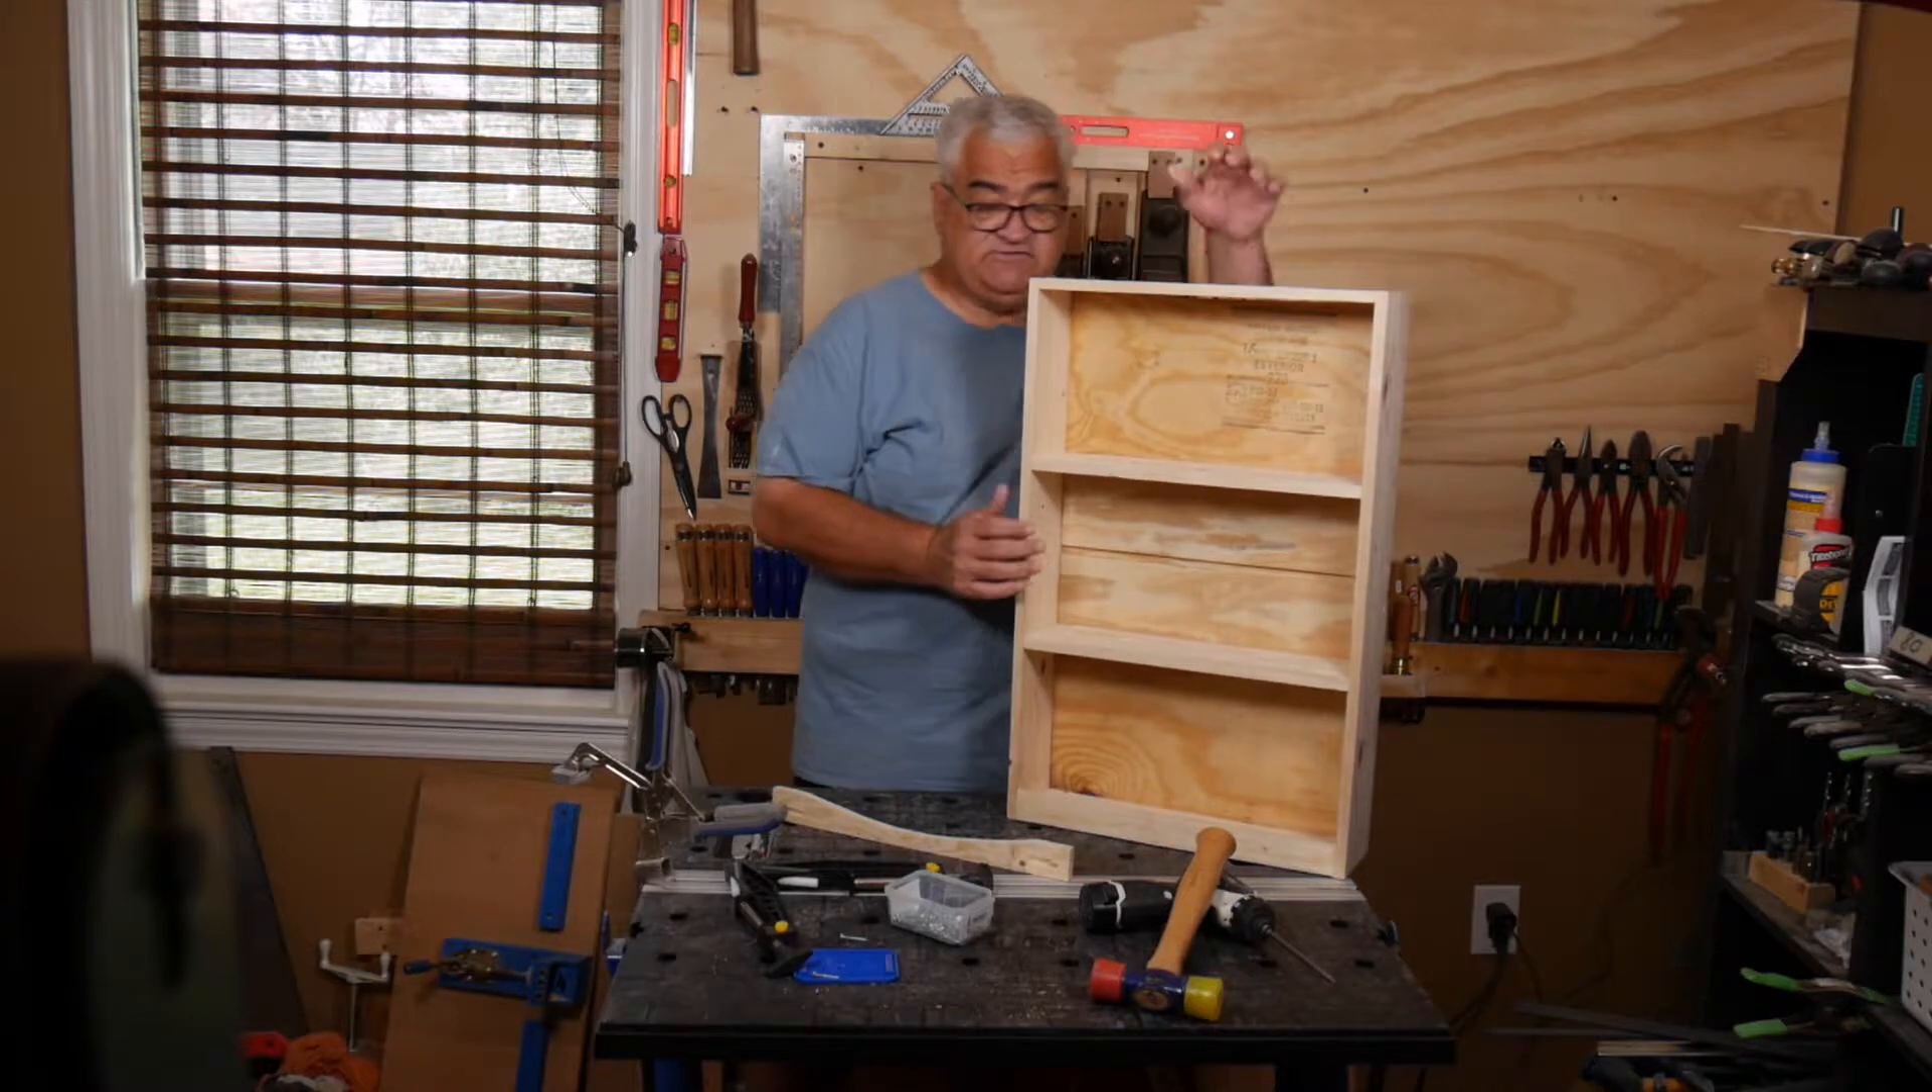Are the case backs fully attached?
Yes.